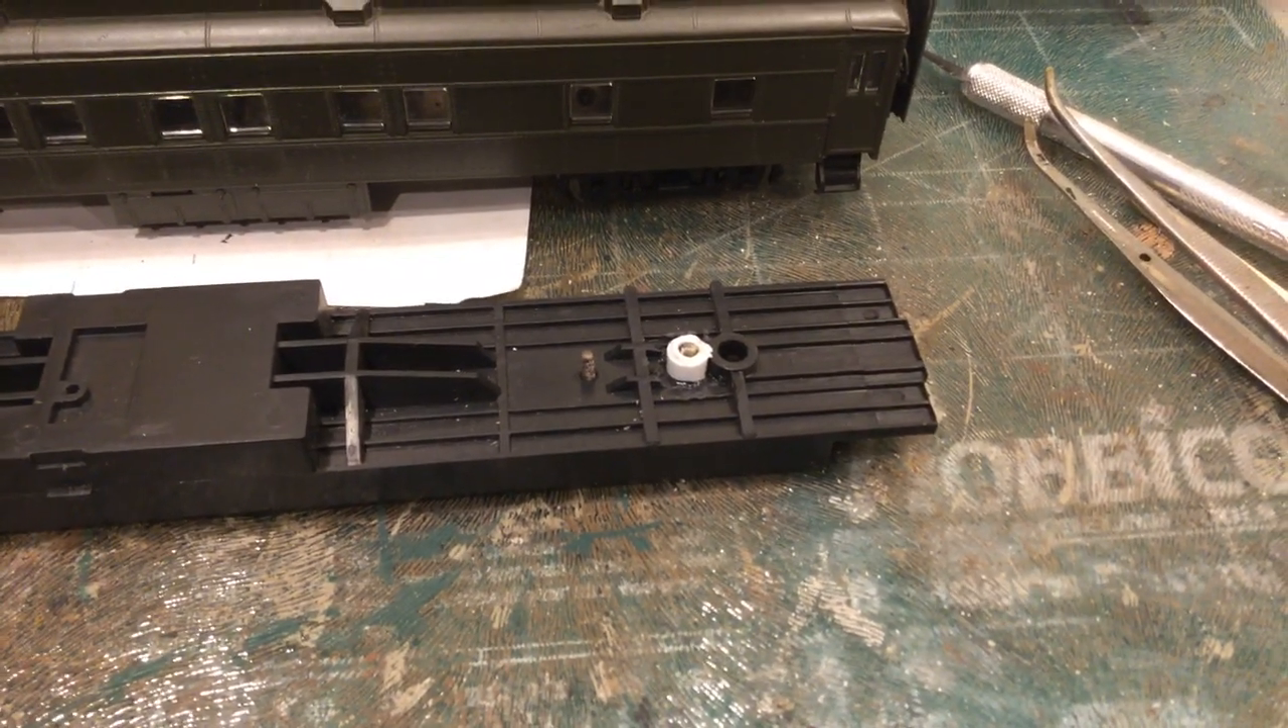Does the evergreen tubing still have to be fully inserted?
No.